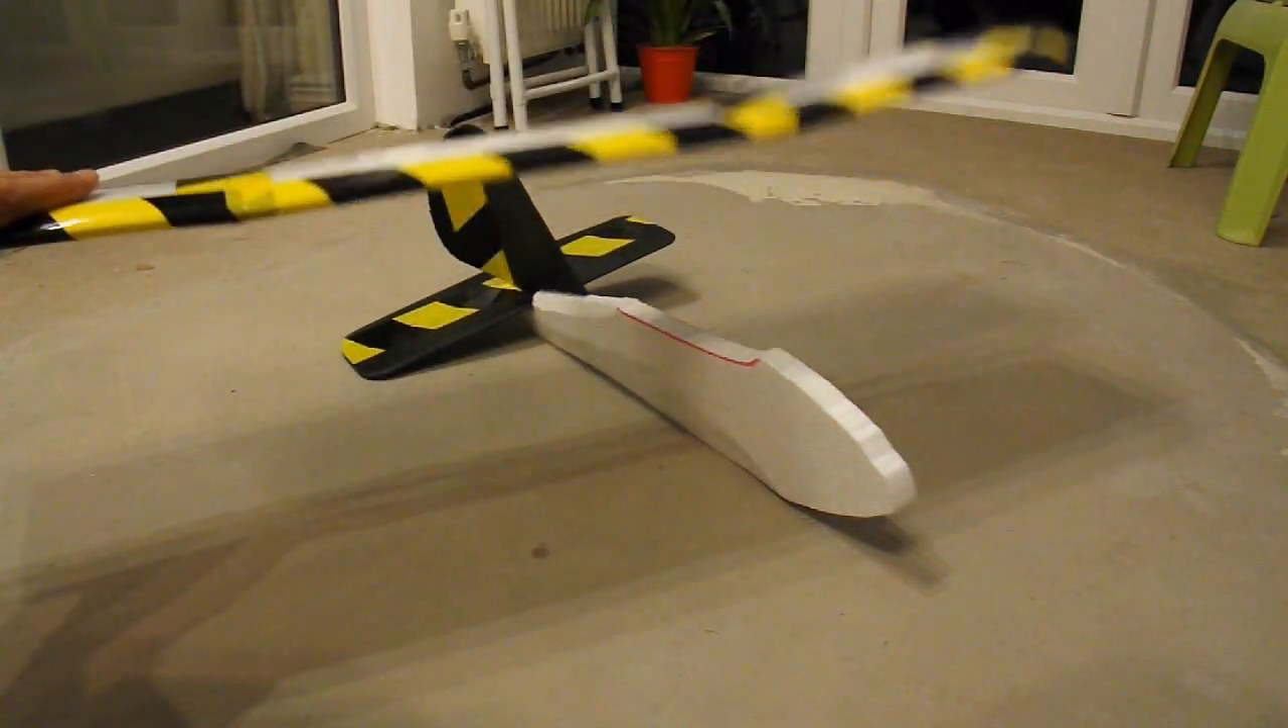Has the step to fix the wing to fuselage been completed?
No.